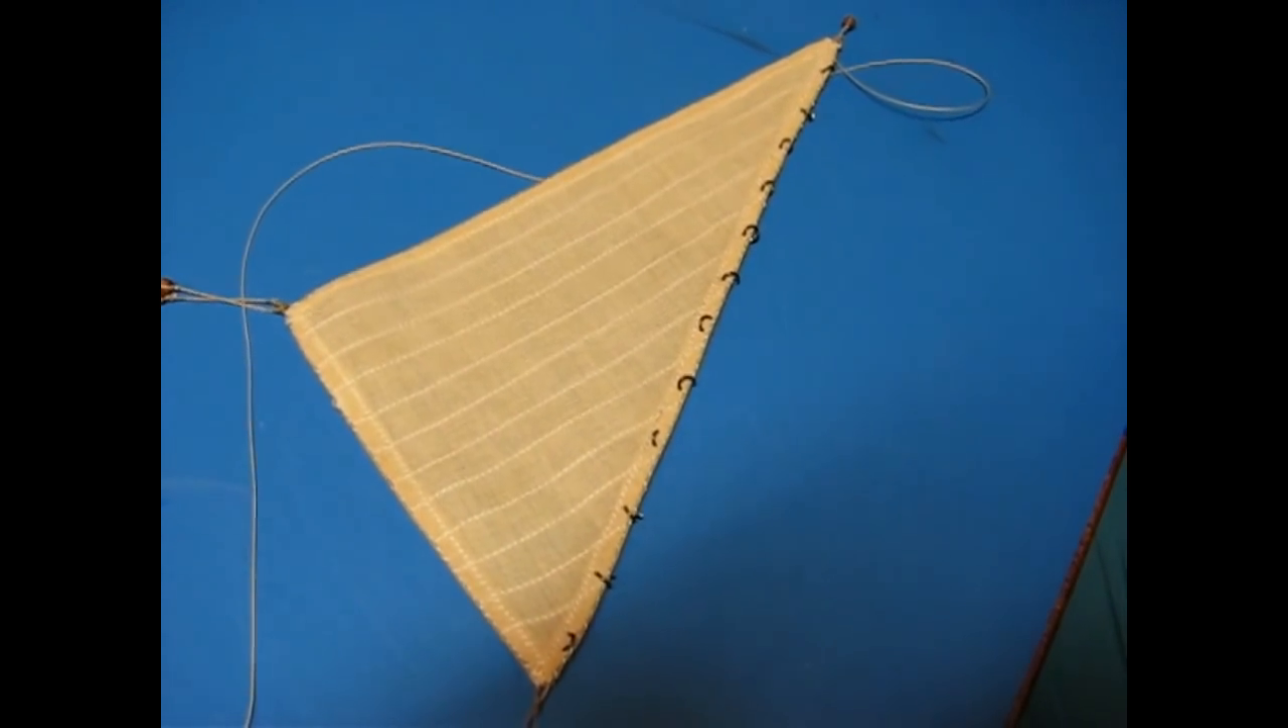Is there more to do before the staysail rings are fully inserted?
No.